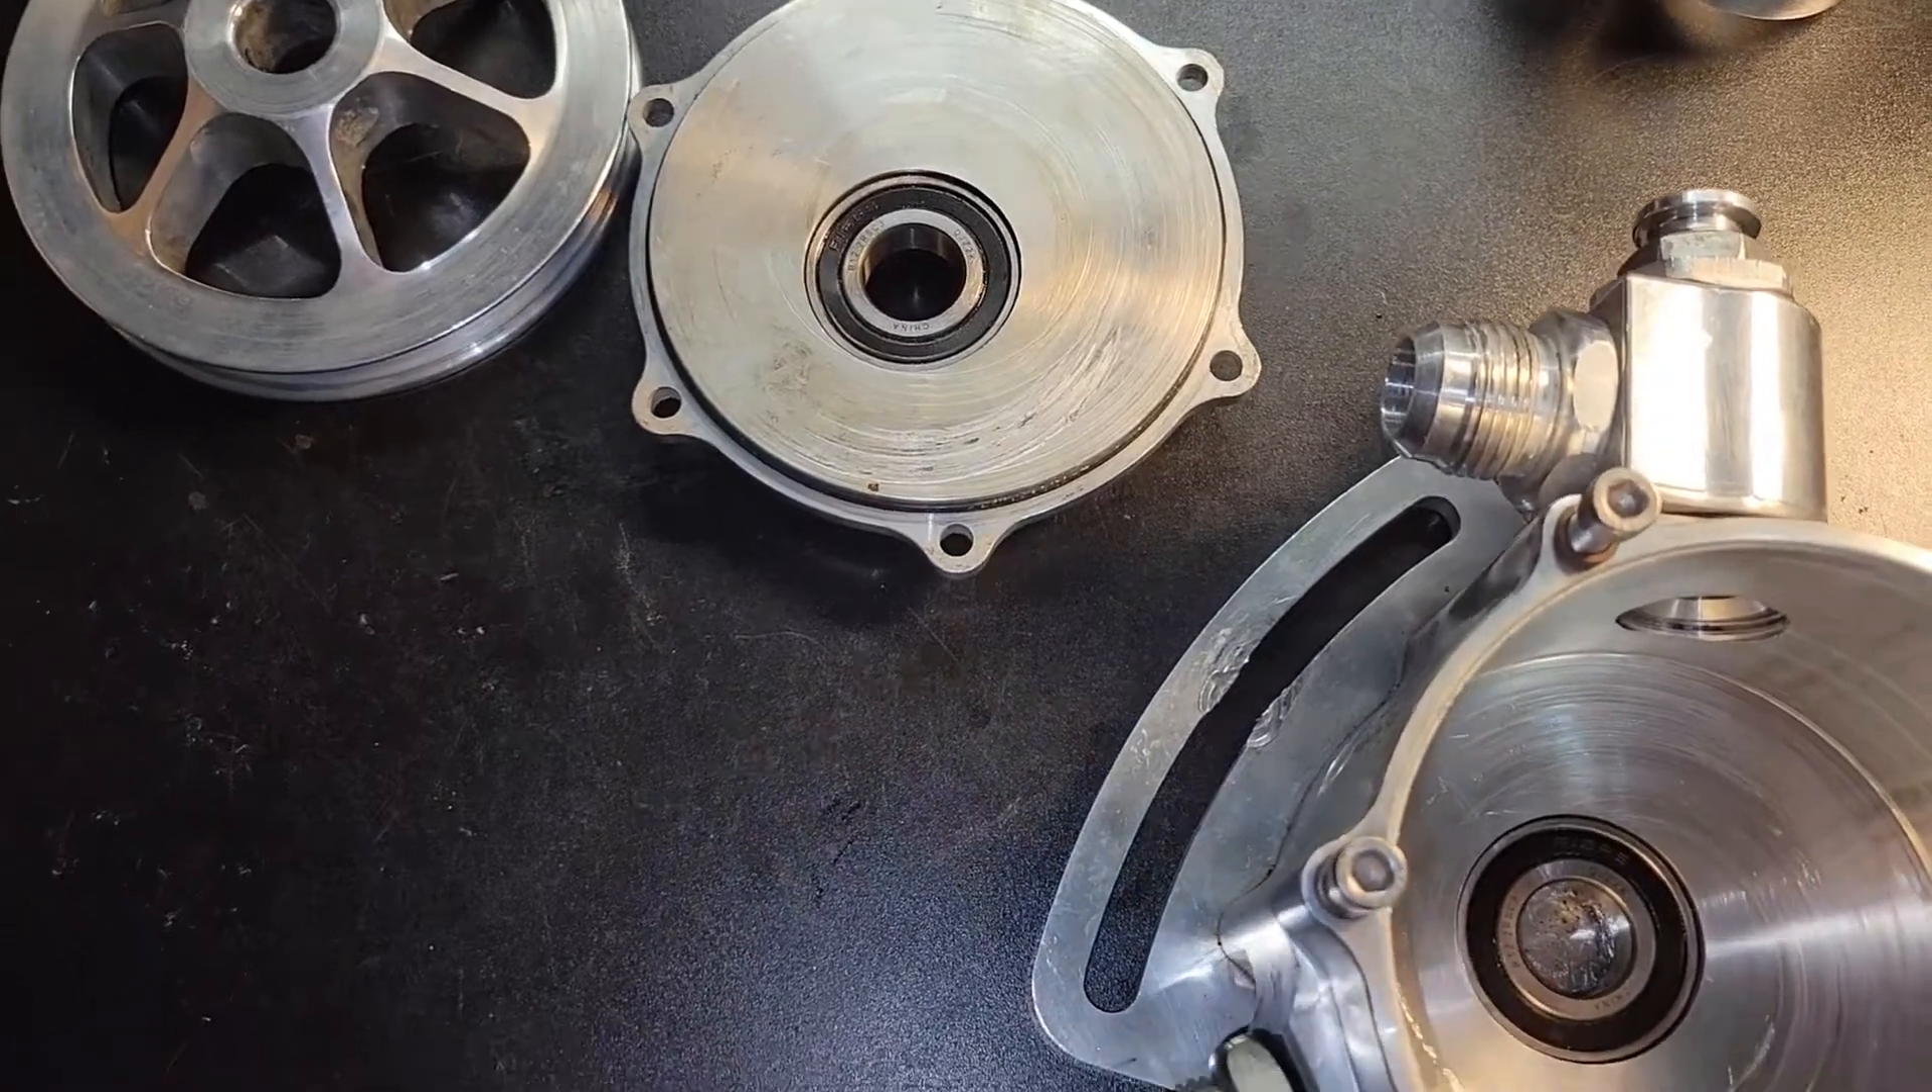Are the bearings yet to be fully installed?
No.